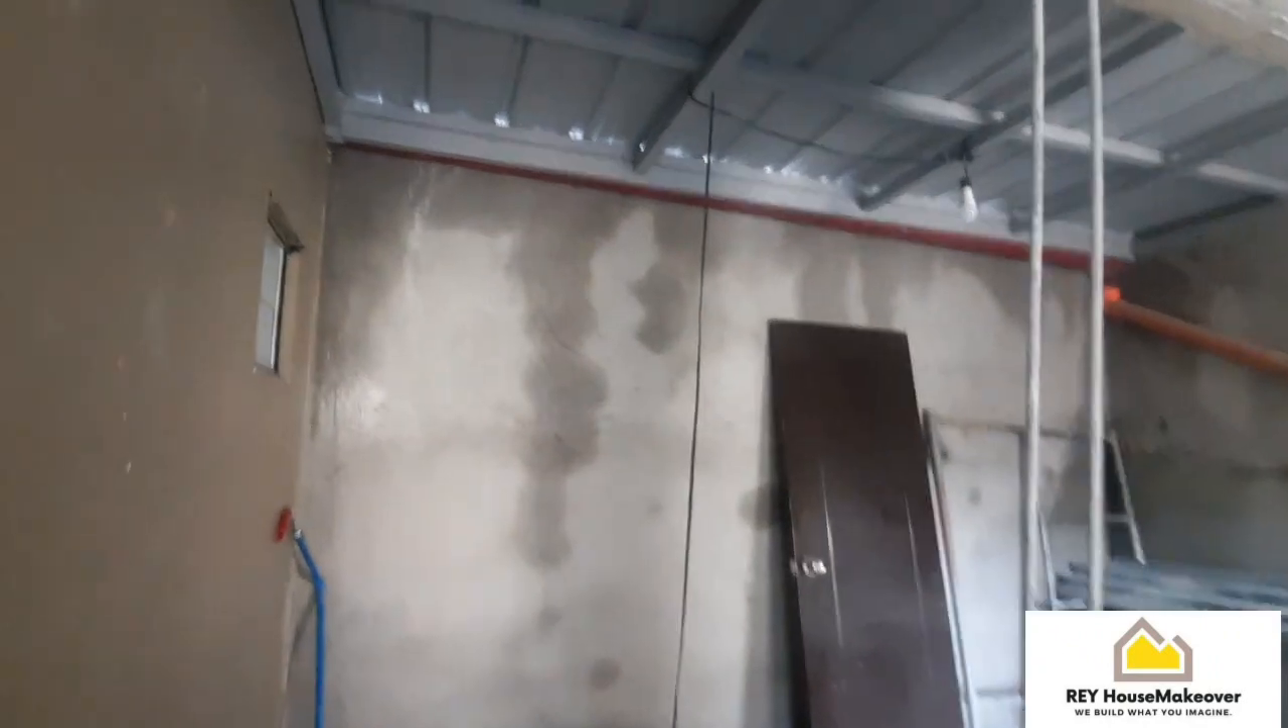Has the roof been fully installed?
Yes.